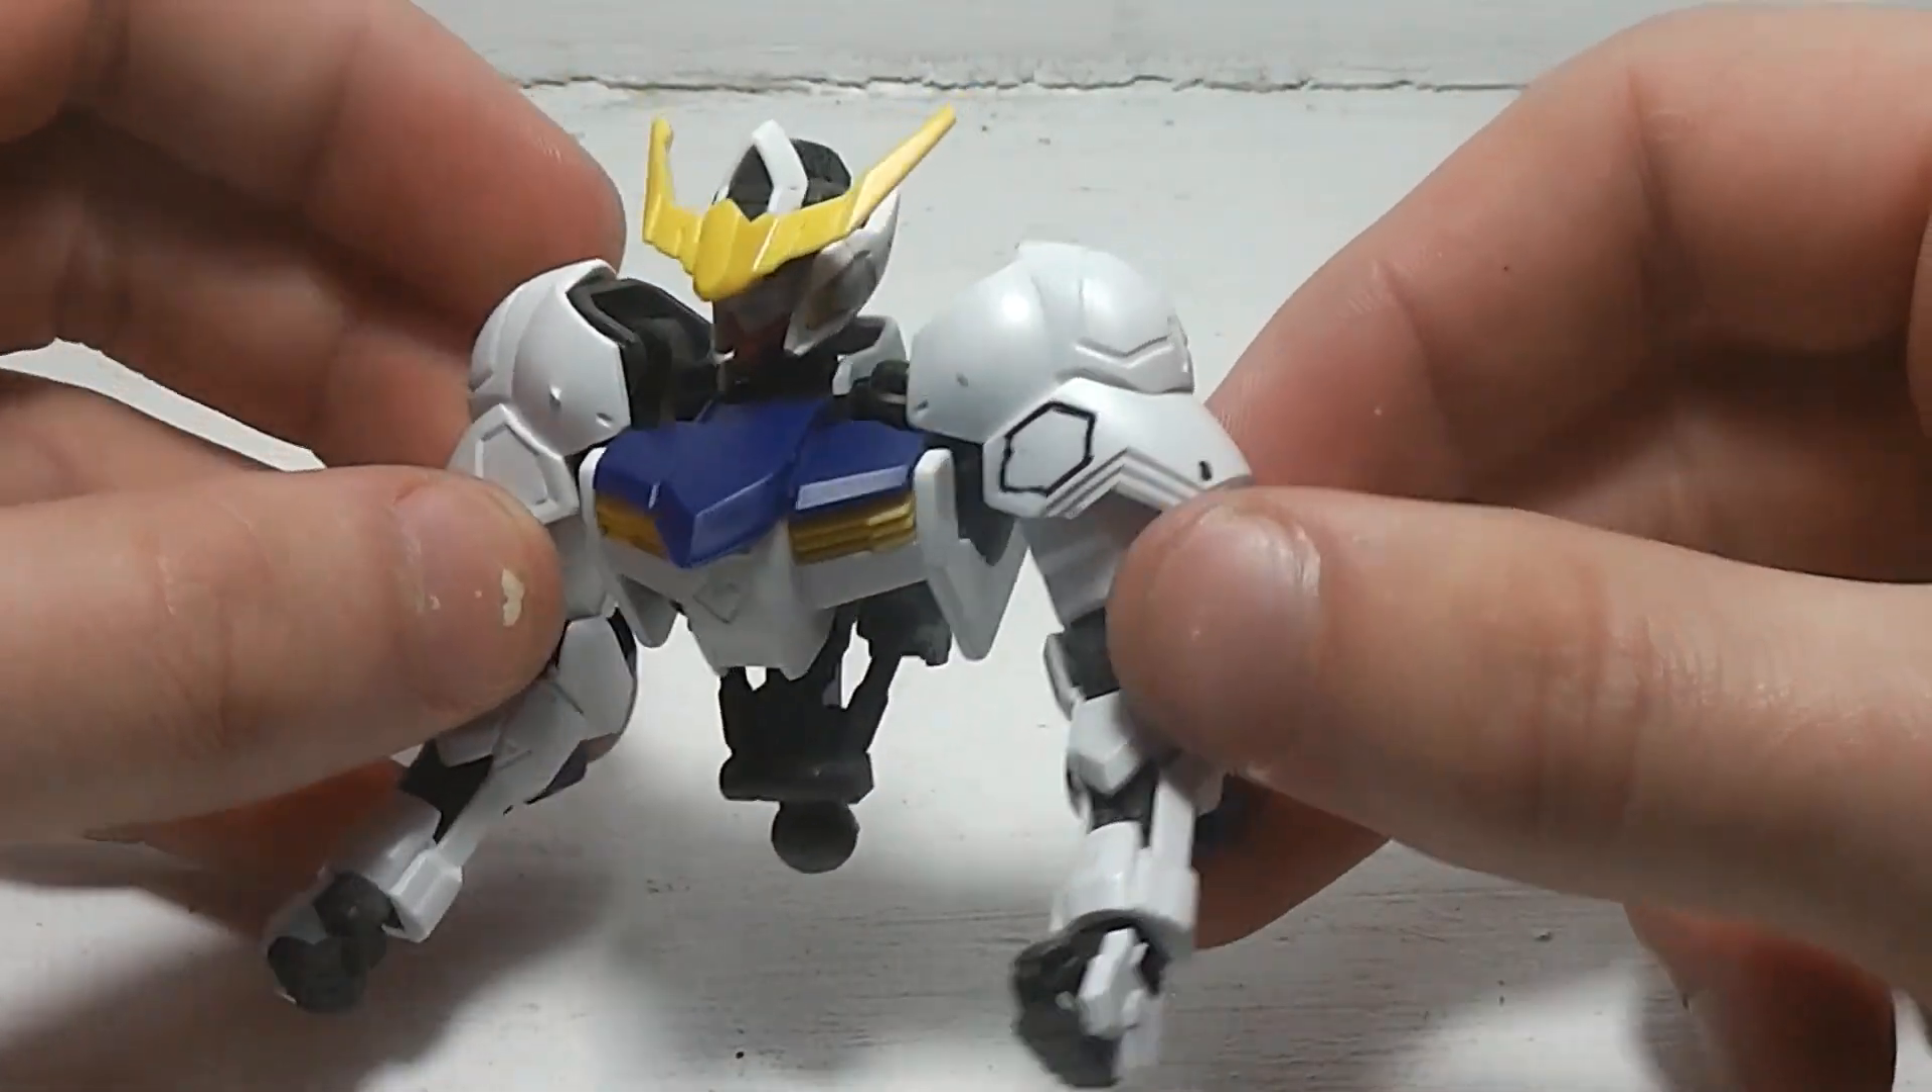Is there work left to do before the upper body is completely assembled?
No.